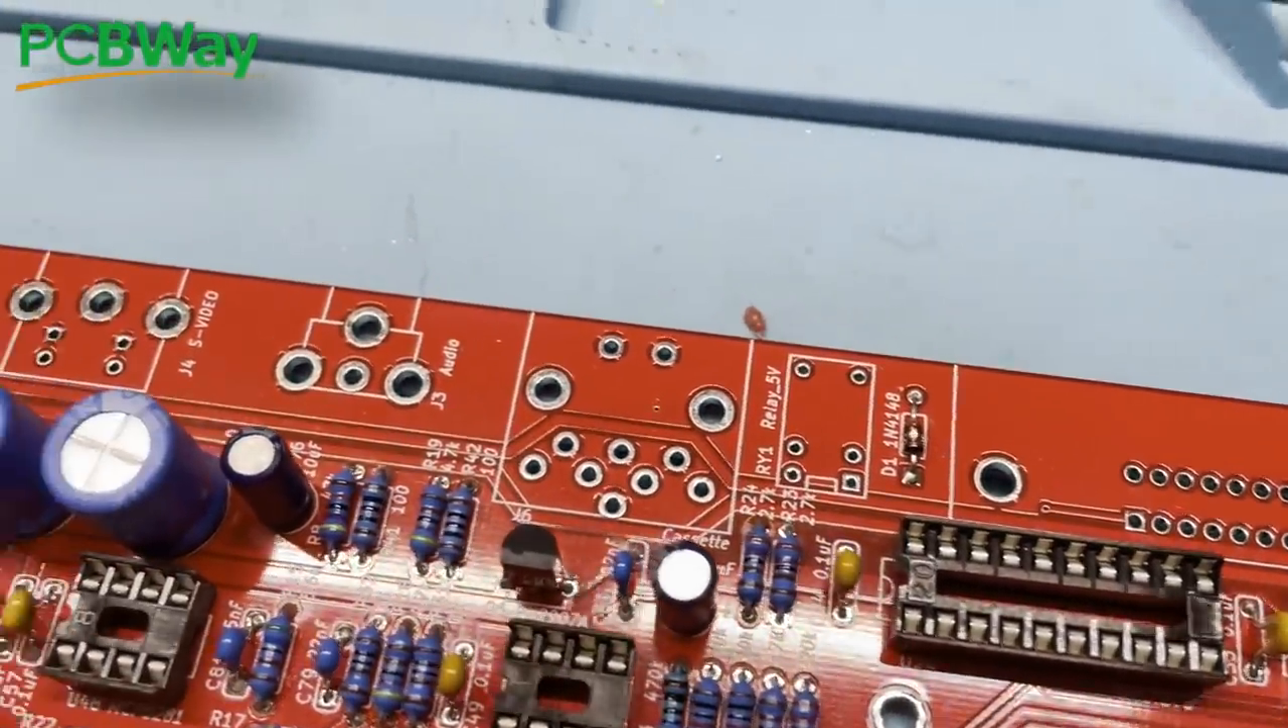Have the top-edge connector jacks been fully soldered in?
No.